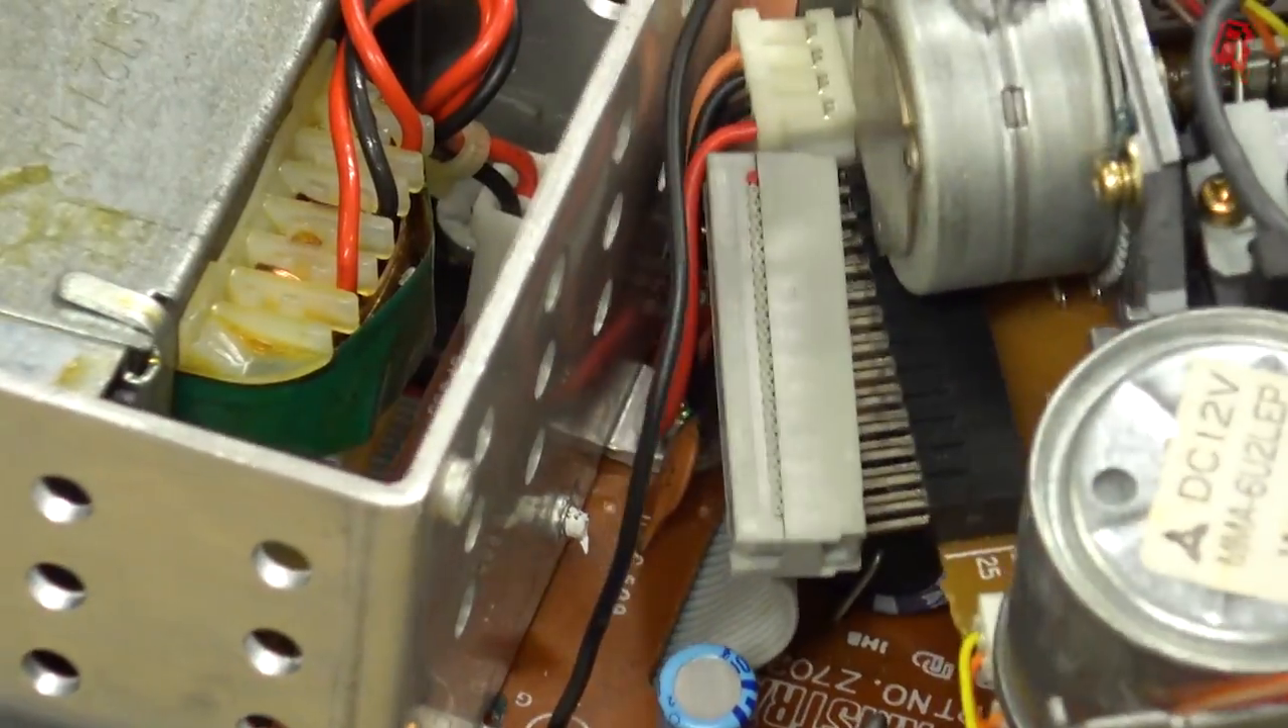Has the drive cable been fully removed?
No.